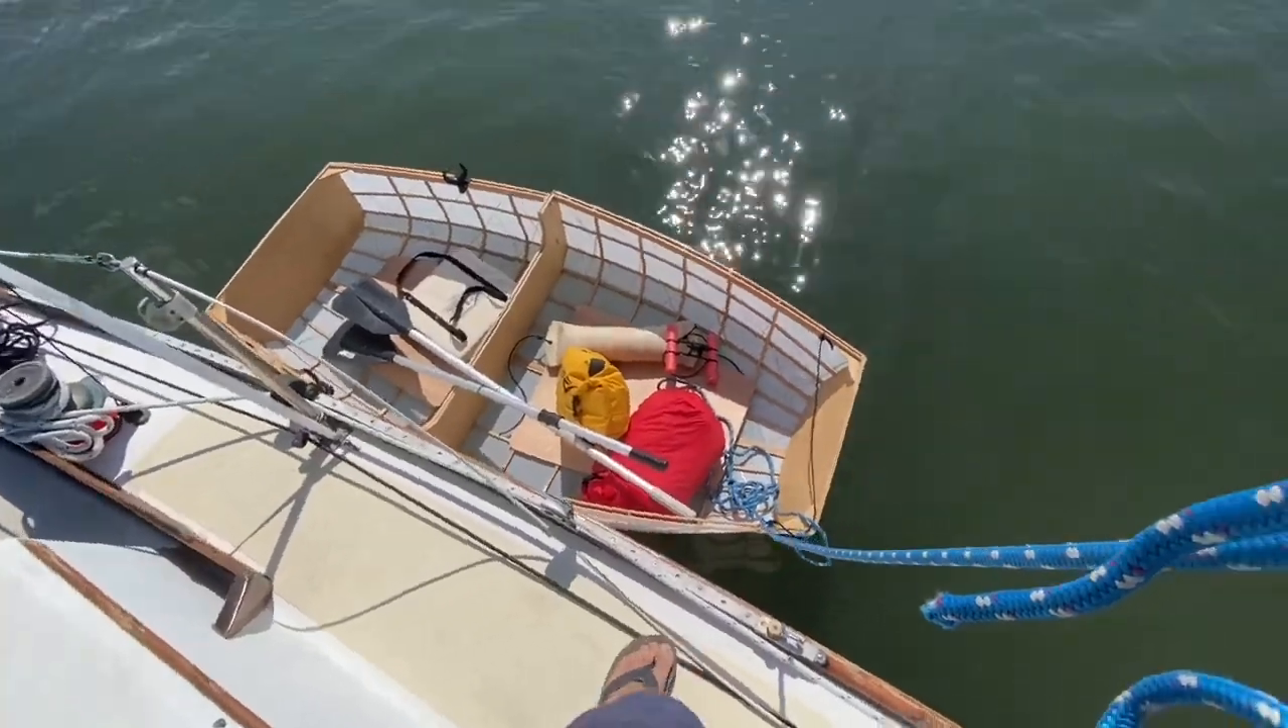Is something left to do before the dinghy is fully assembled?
No.